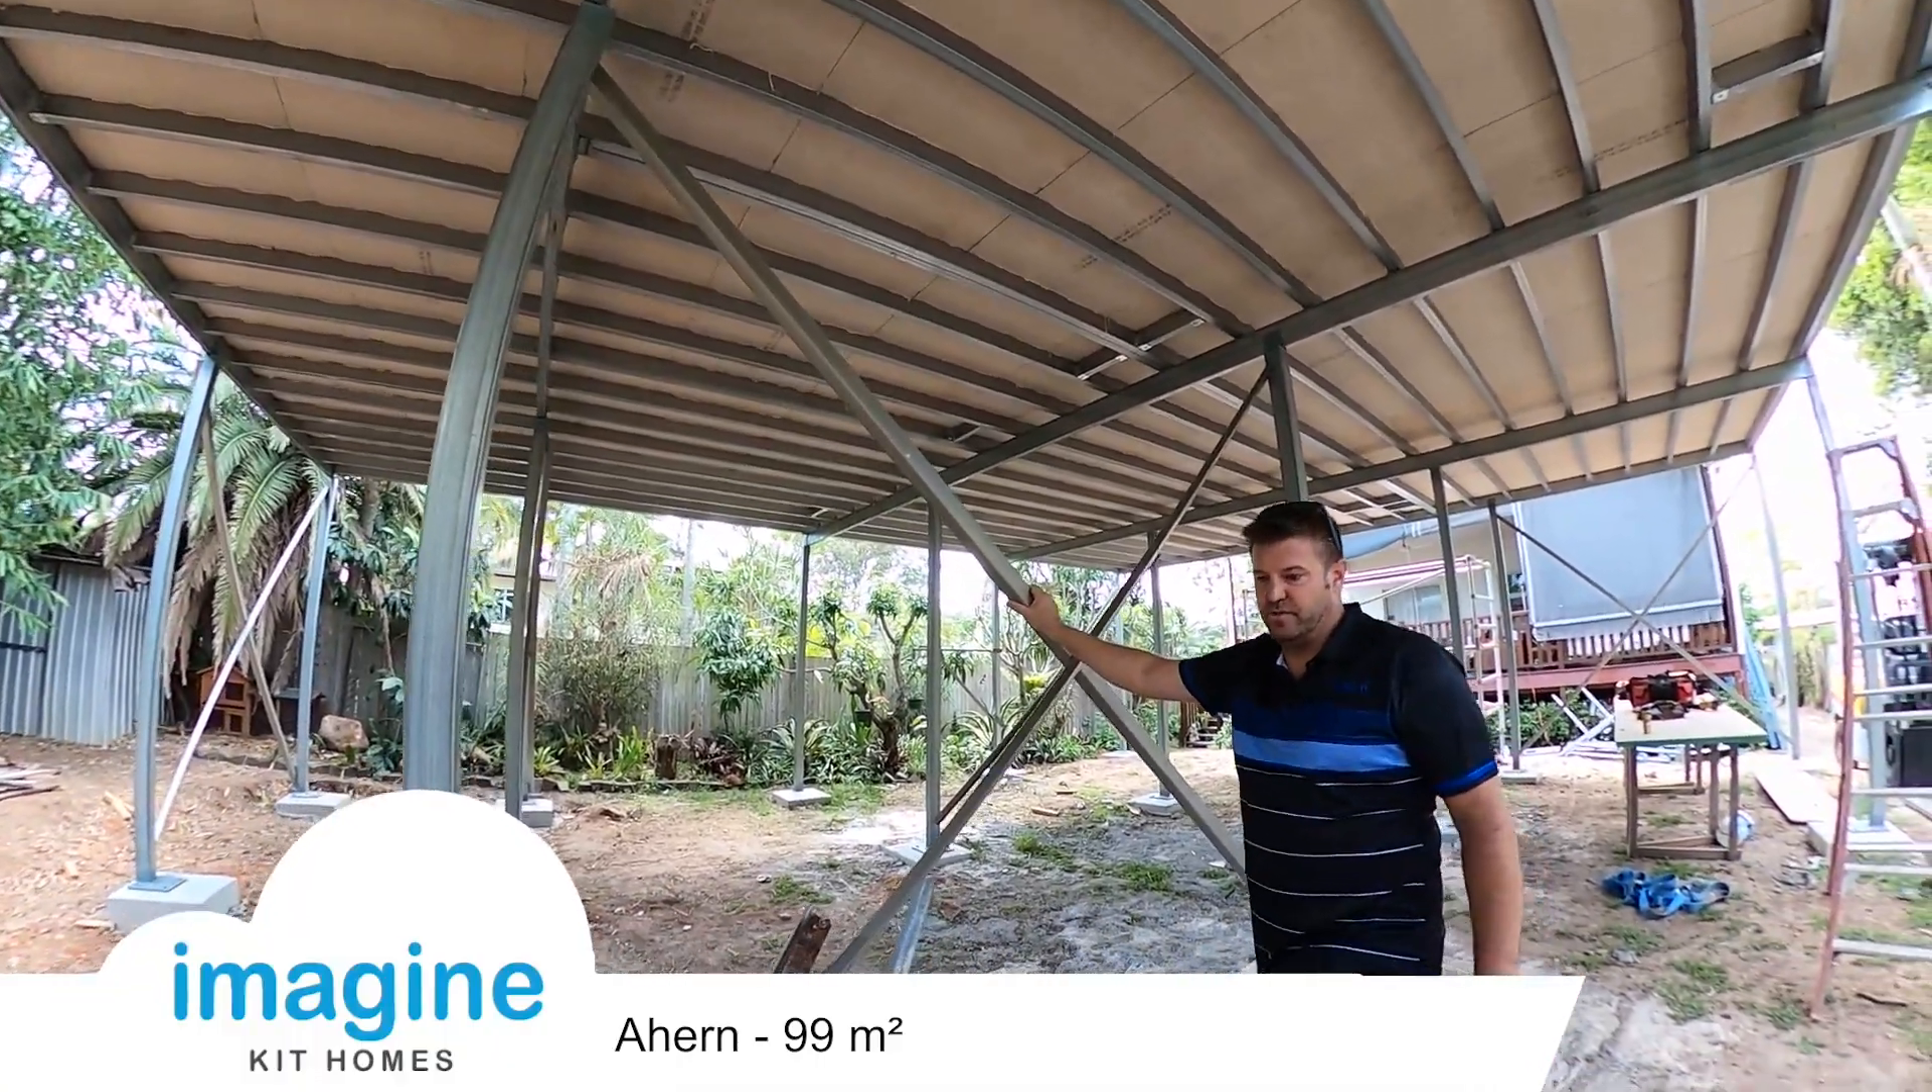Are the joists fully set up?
Yes.